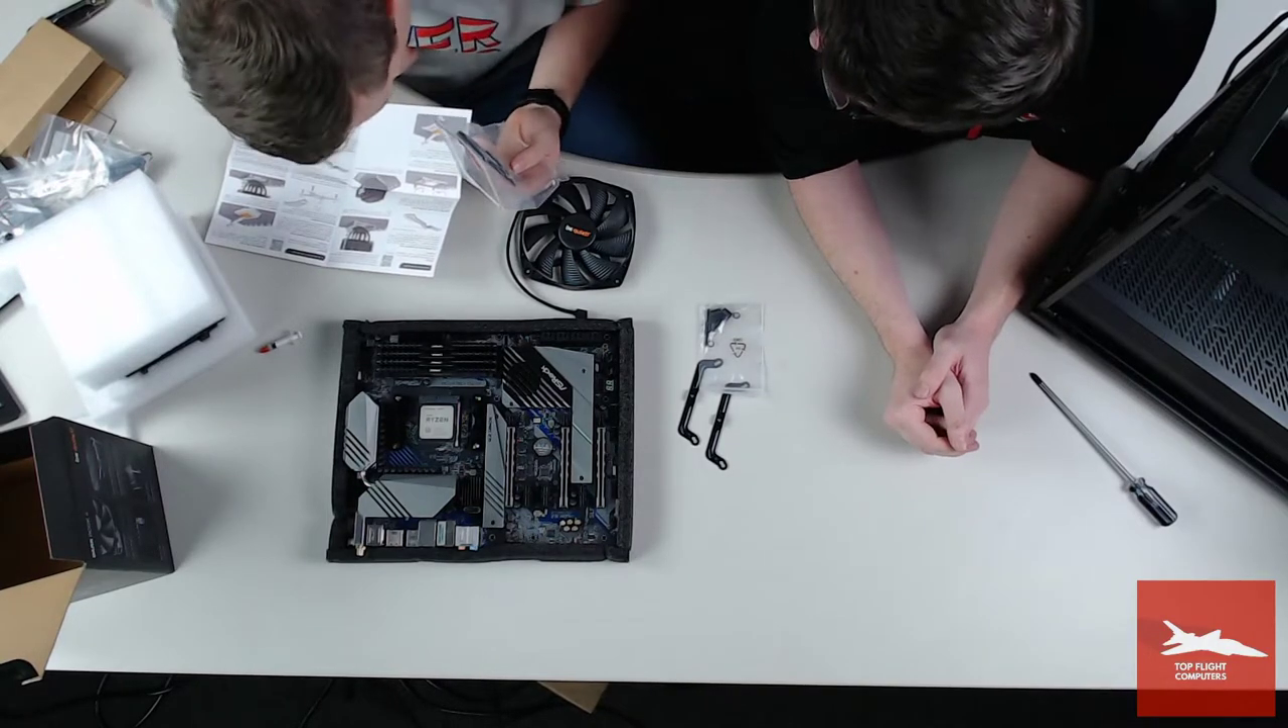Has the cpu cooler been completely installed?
No.